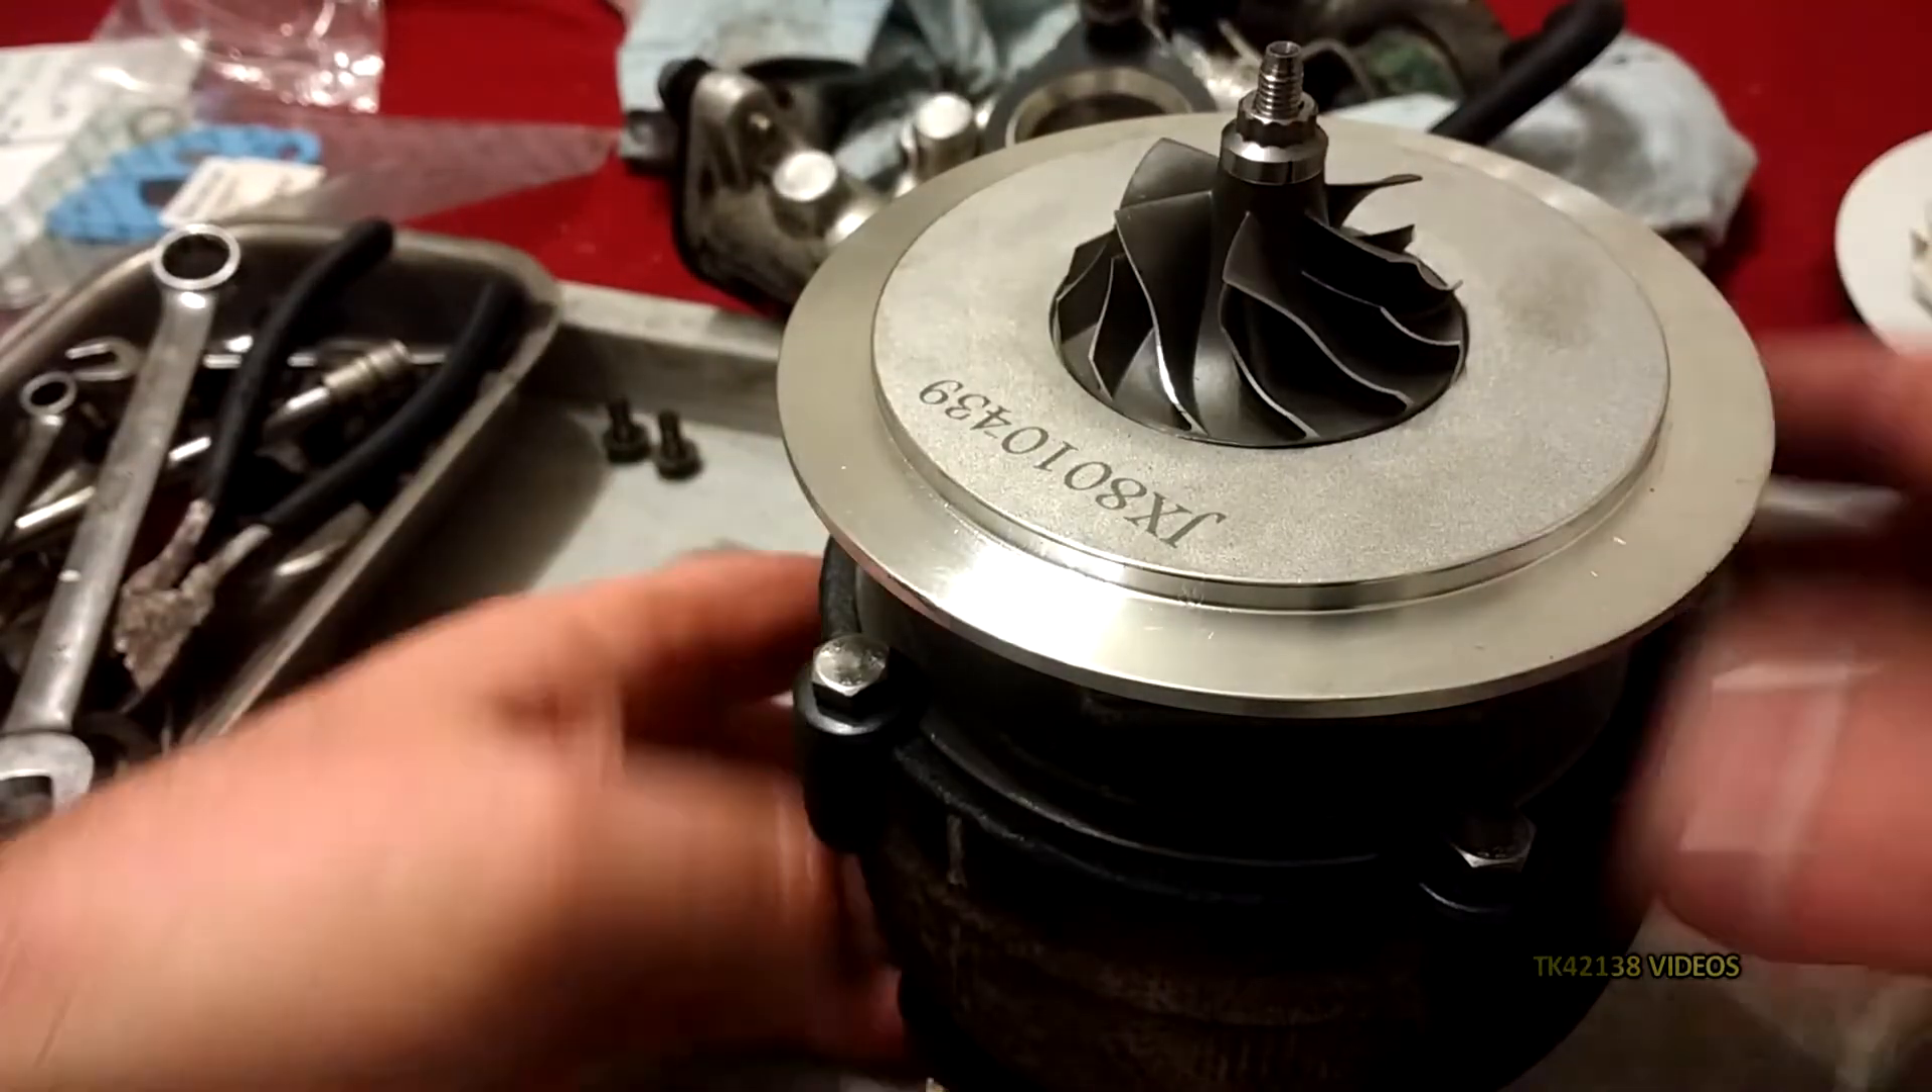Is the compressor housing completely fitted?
No.